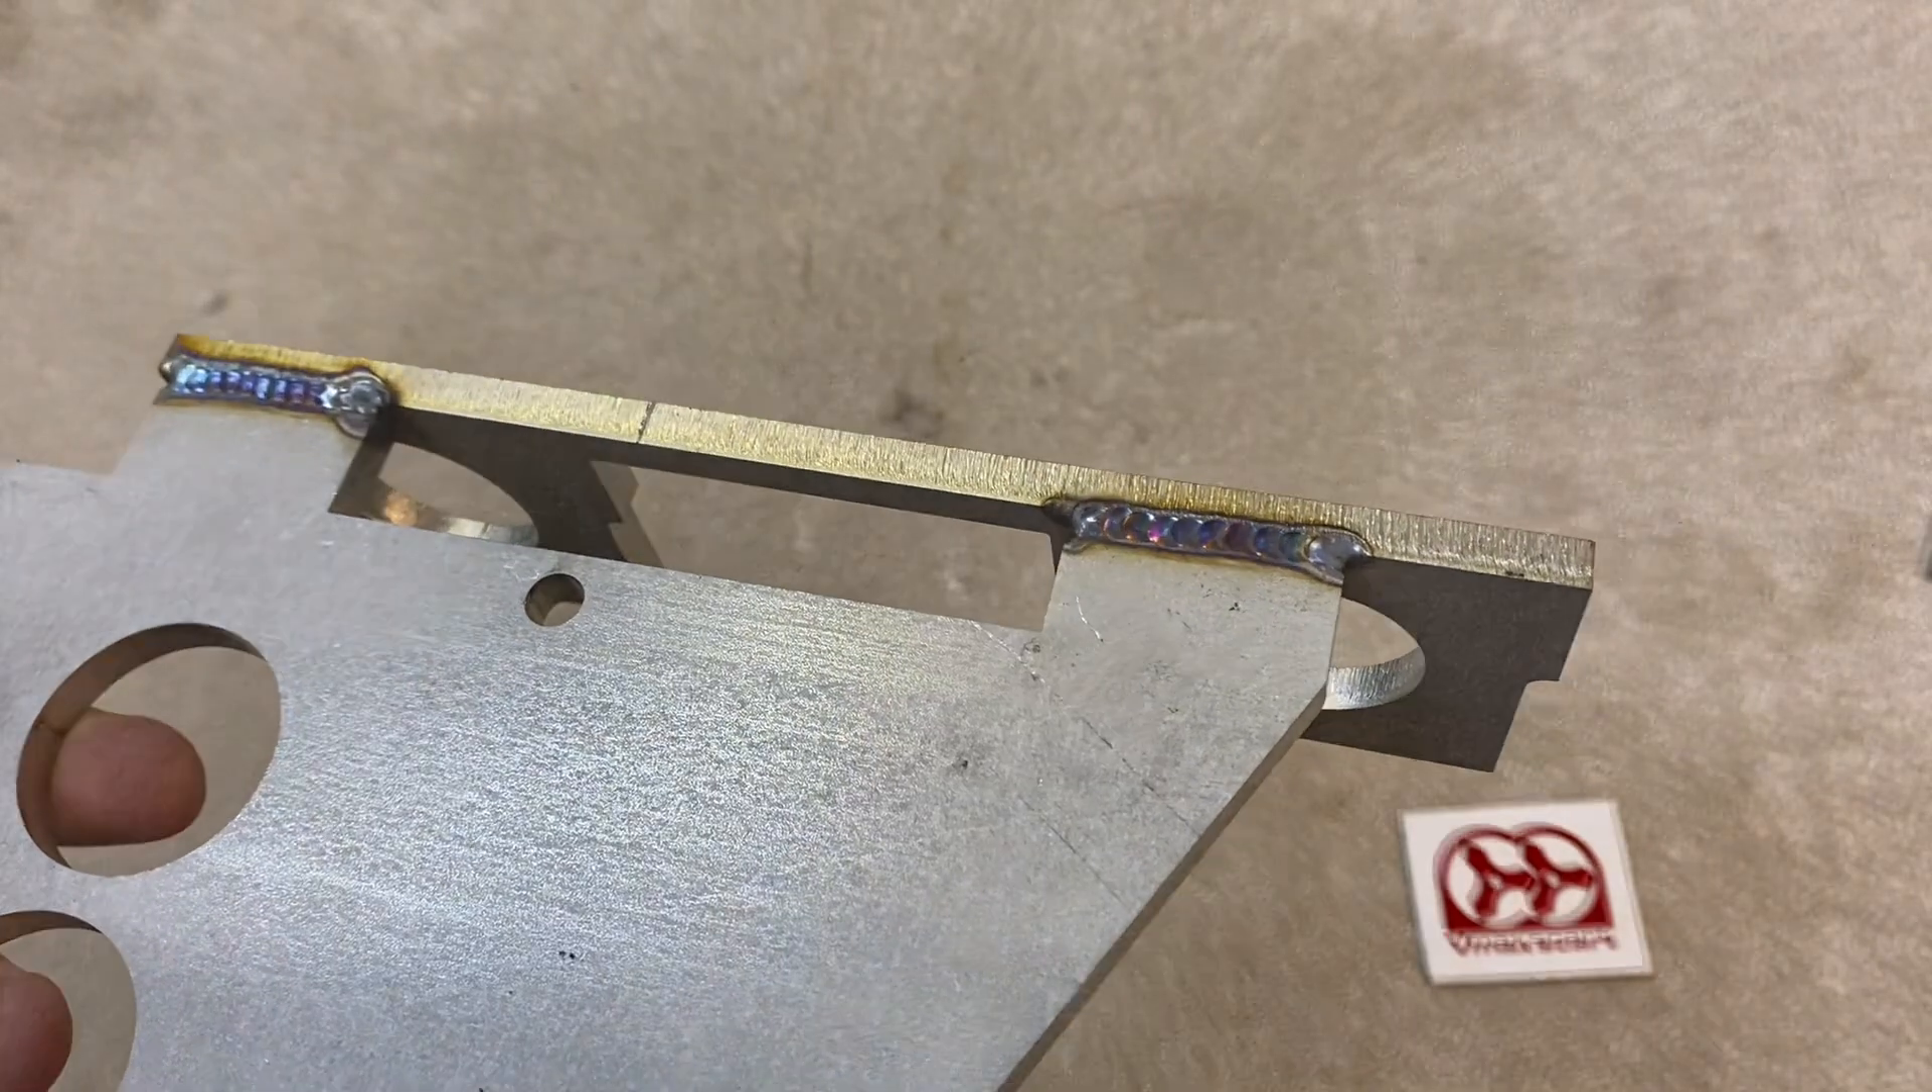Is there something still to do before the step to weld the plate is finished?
No.